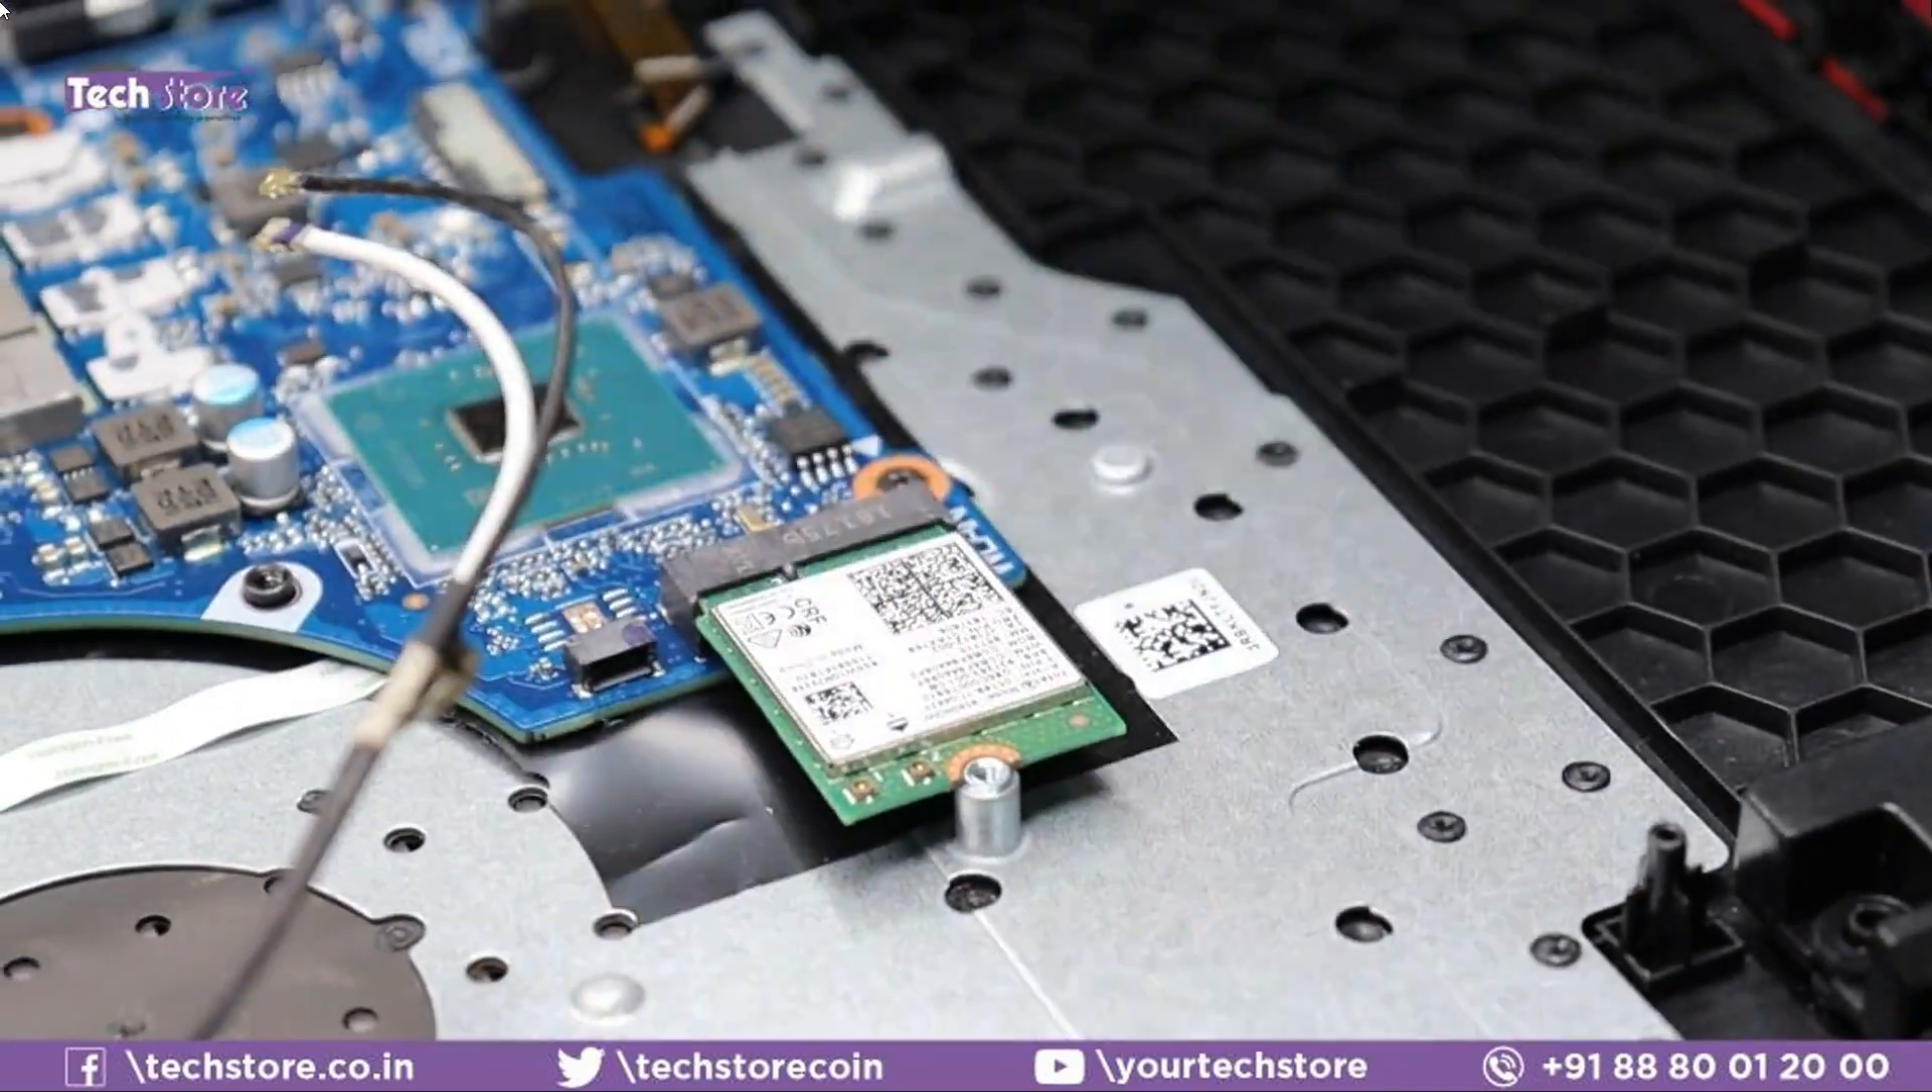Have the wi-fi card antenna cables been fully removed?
Yes.